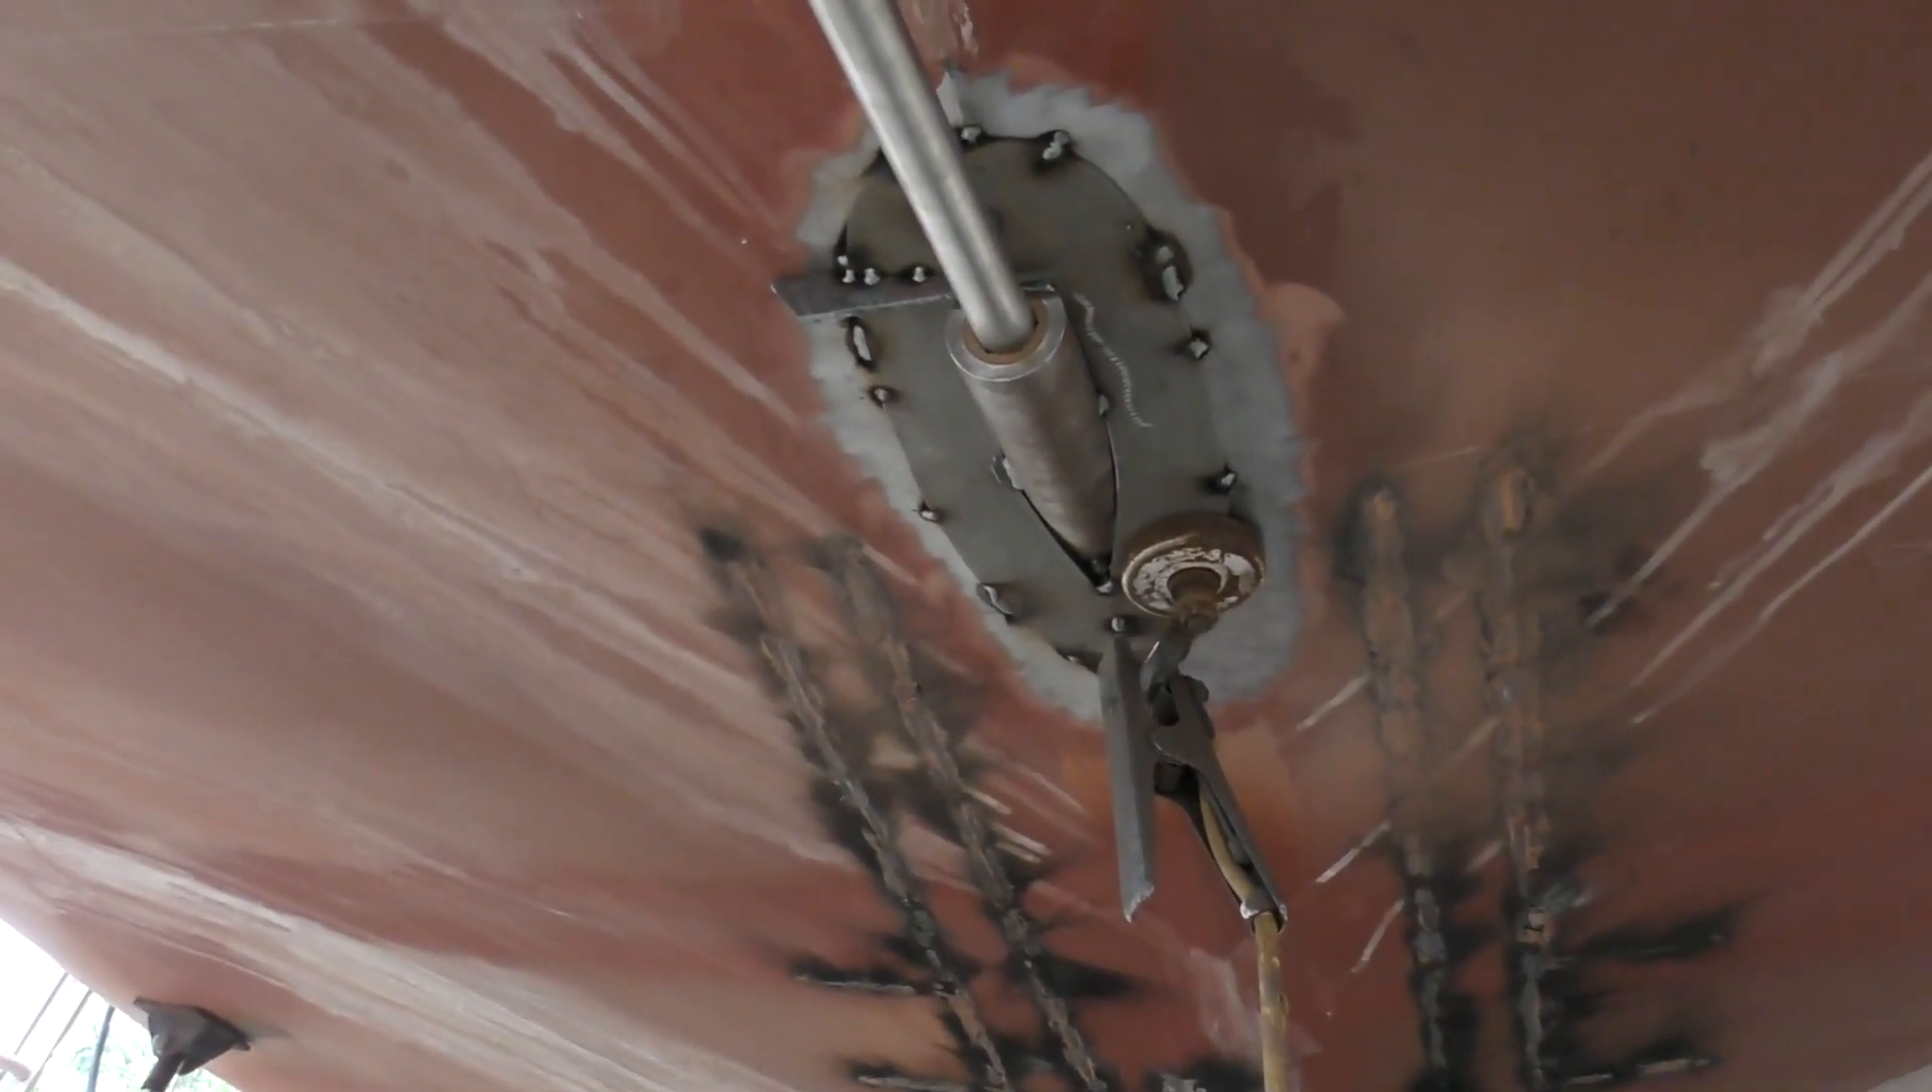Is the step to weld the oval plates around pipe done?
No.